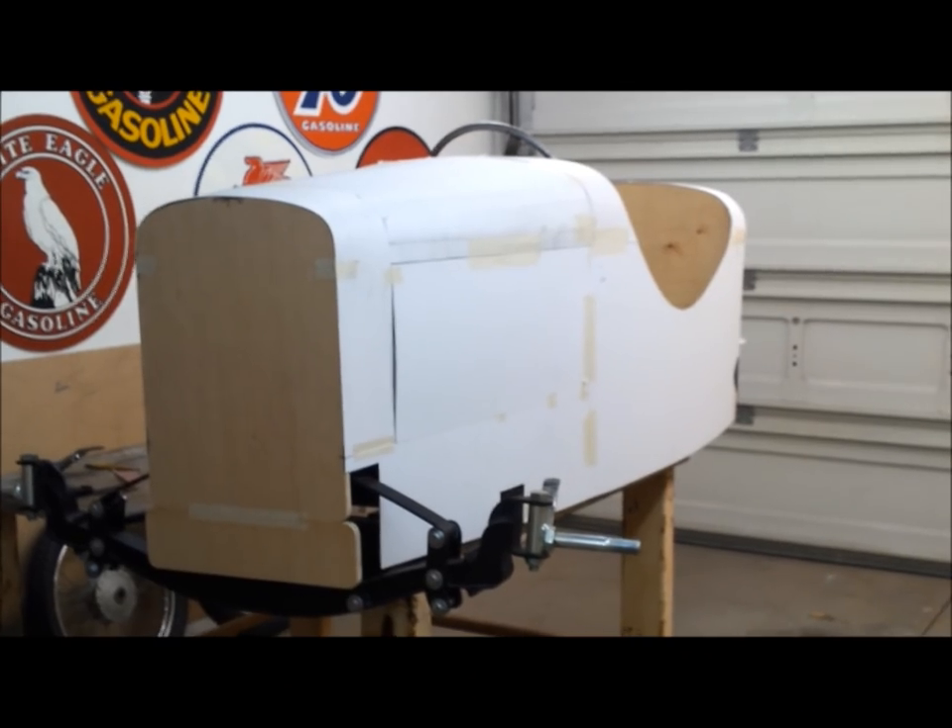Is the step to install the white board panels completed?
Yes.